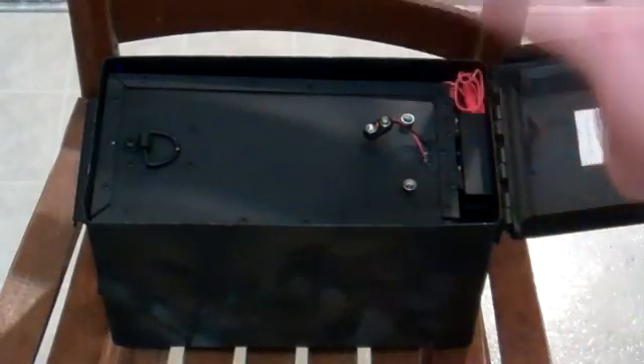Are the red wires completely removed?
No.